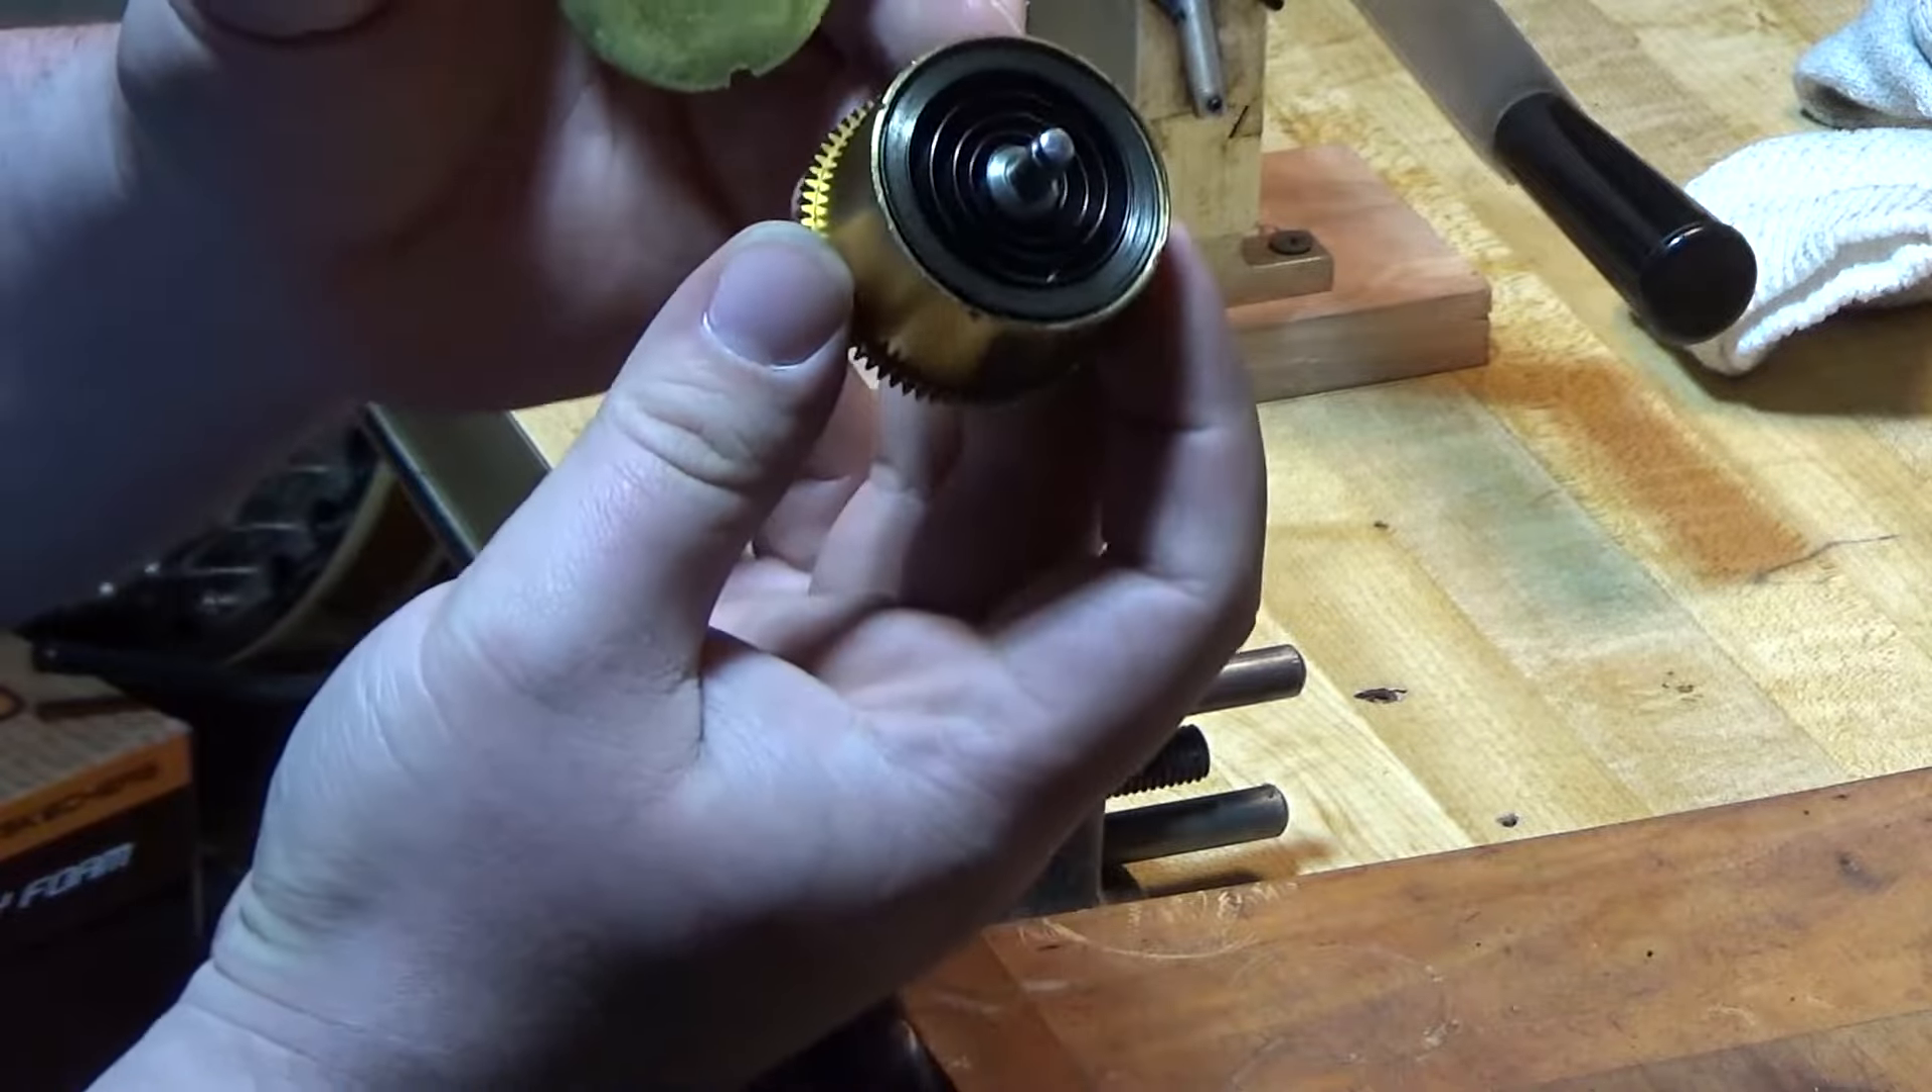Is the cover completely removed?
Yes.